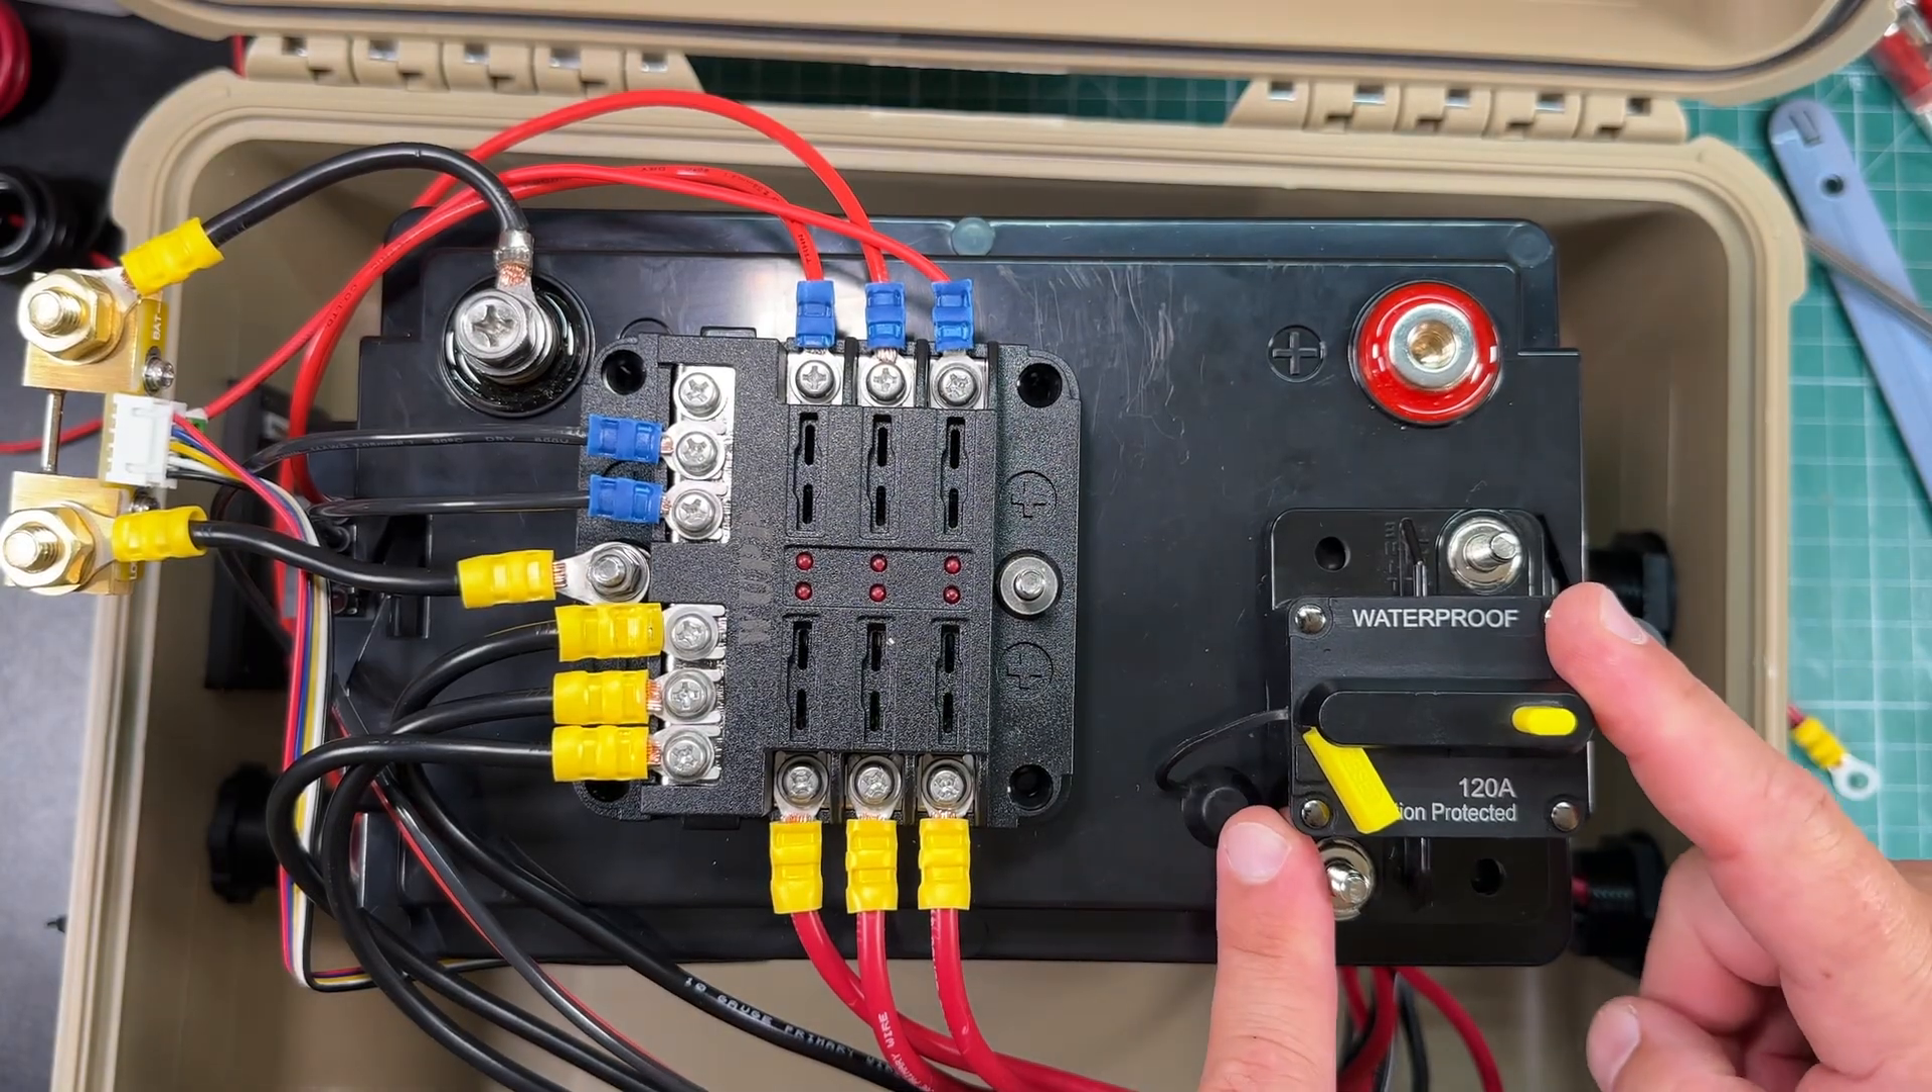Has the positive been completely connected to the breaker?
No.